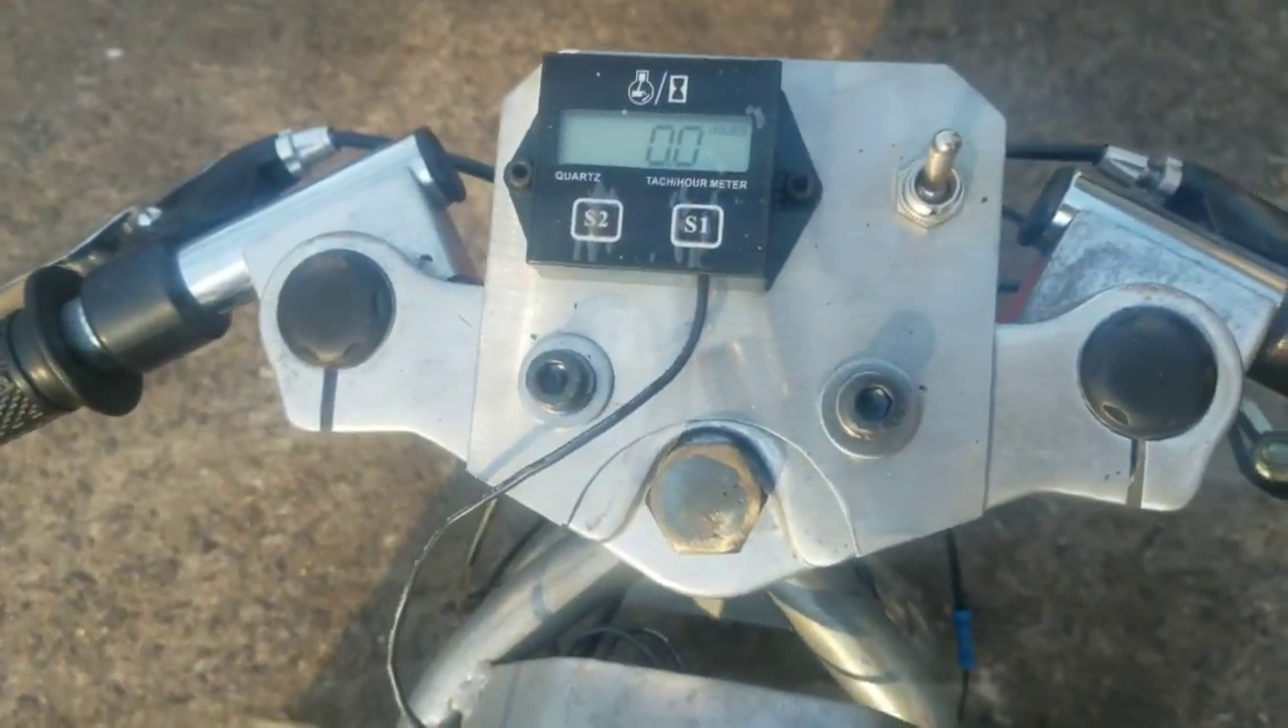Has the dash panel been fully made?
Yes.